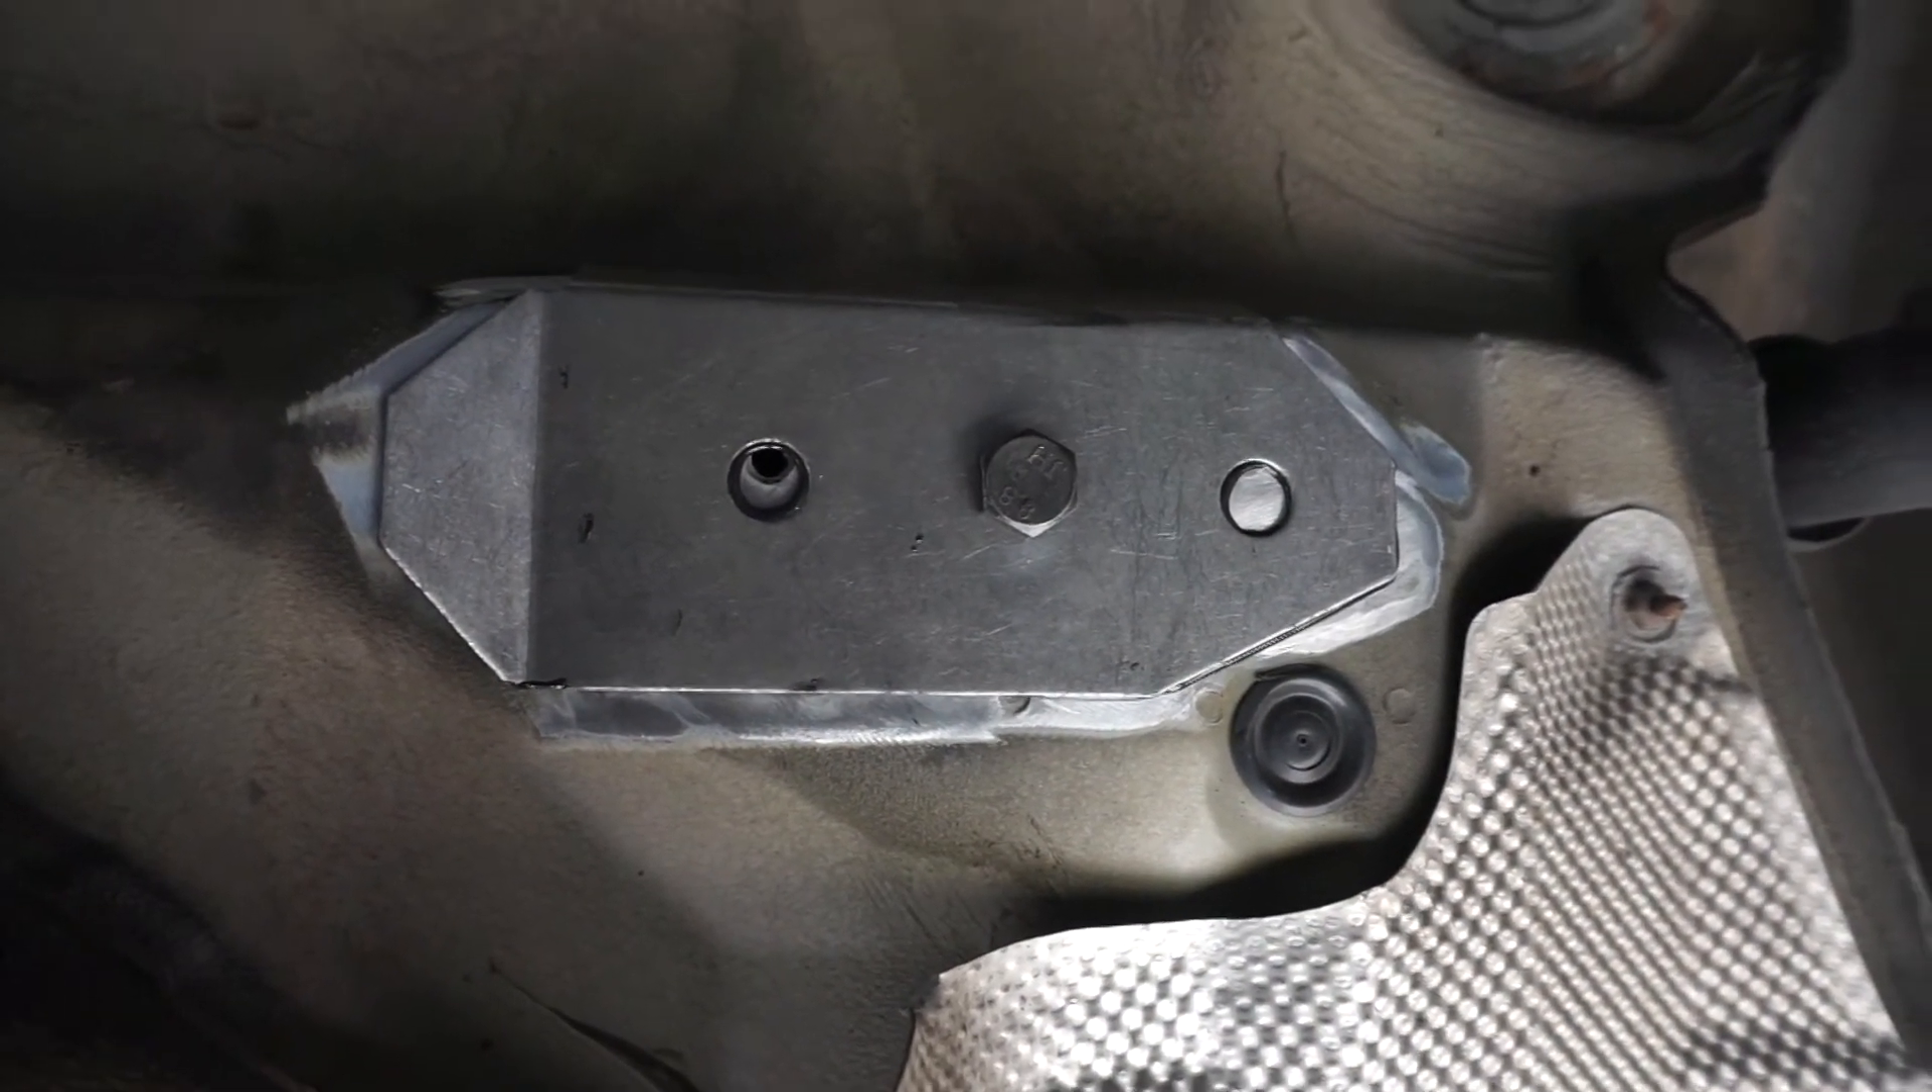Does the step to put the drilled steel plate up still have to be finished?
No.